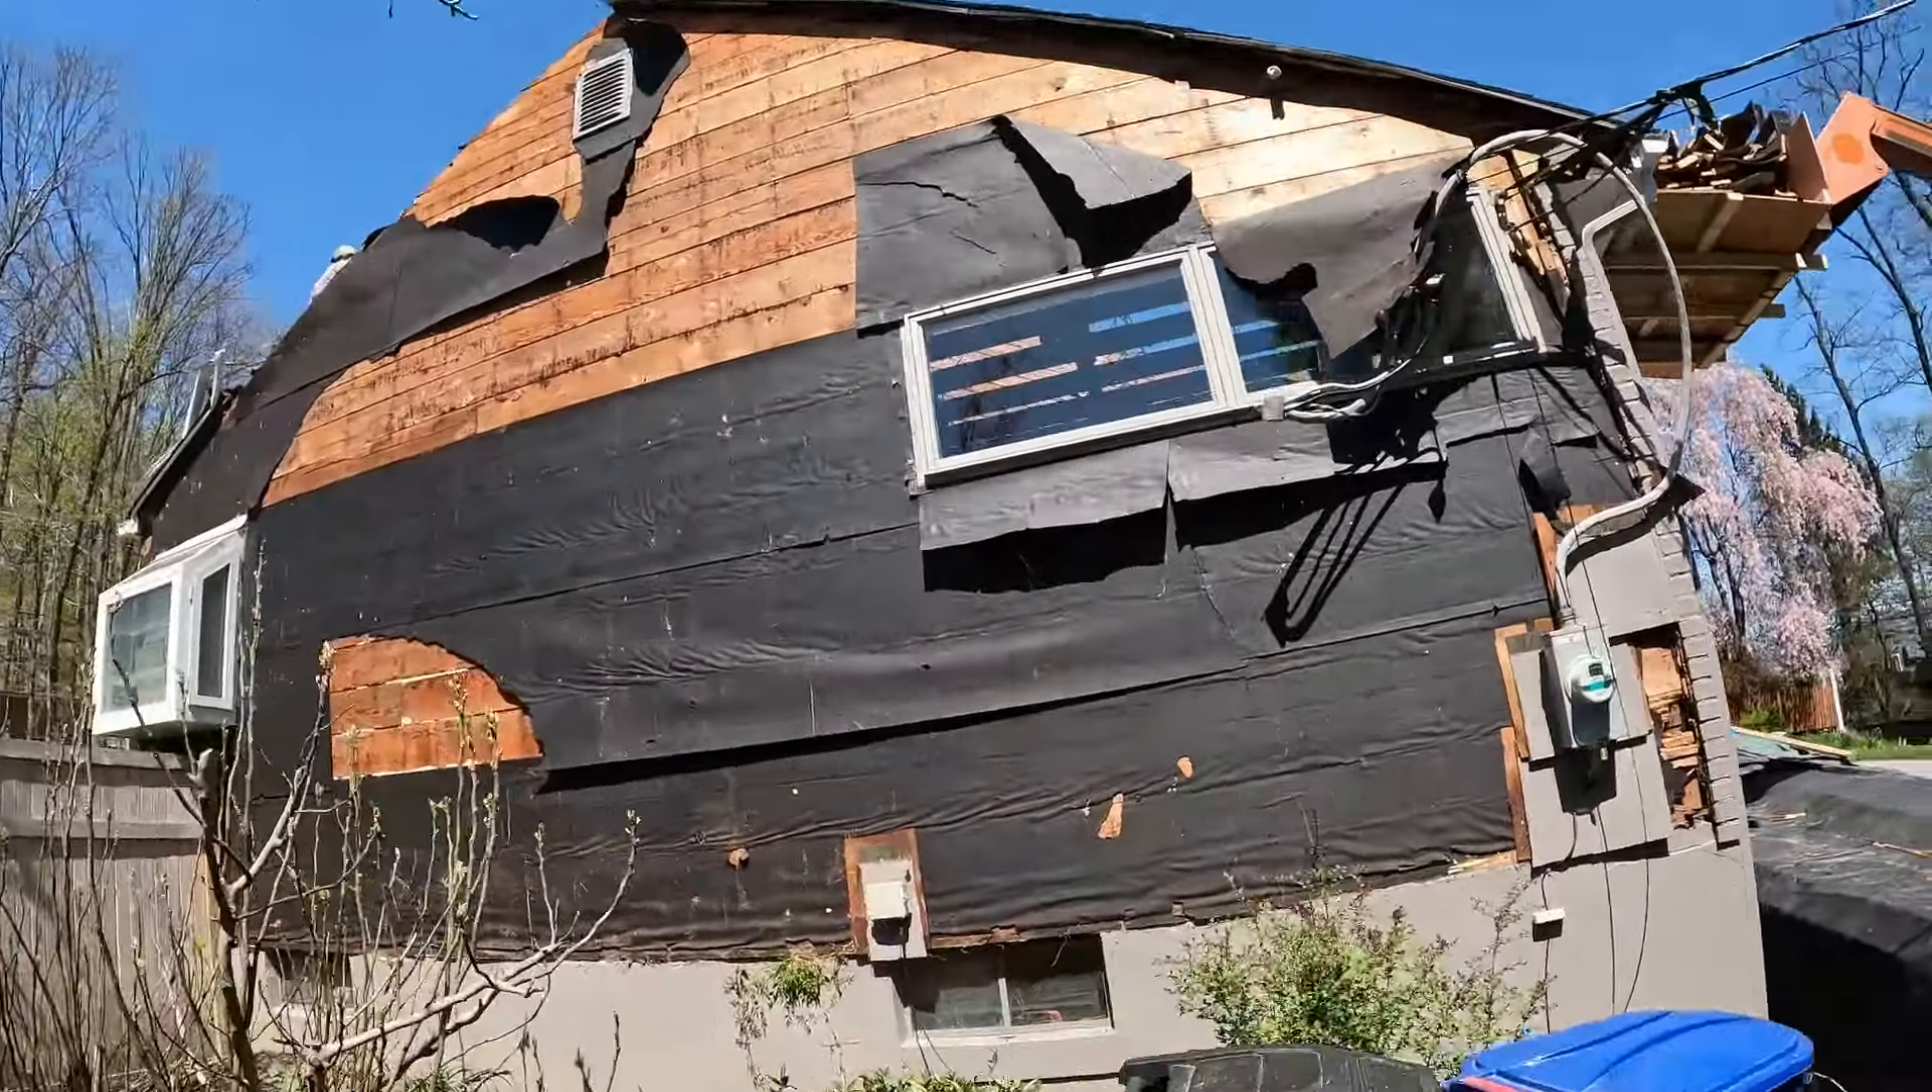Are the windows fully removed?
No.